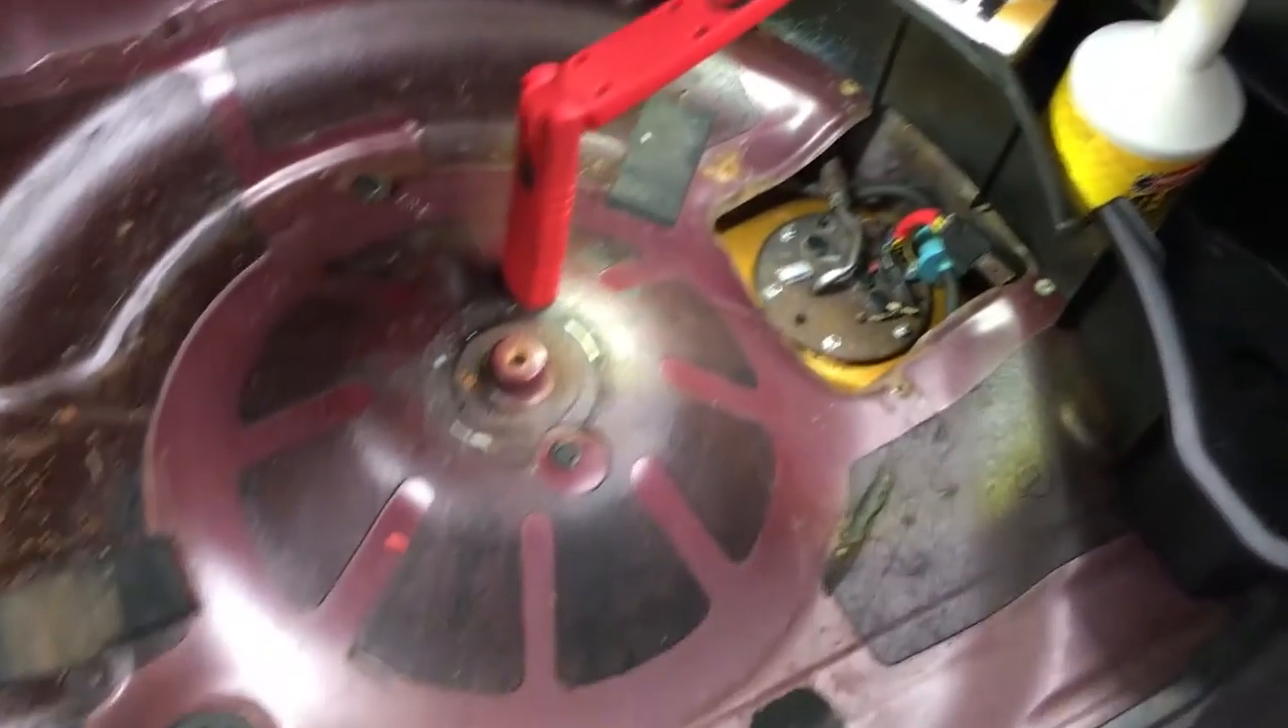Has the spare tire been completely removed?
Yes.